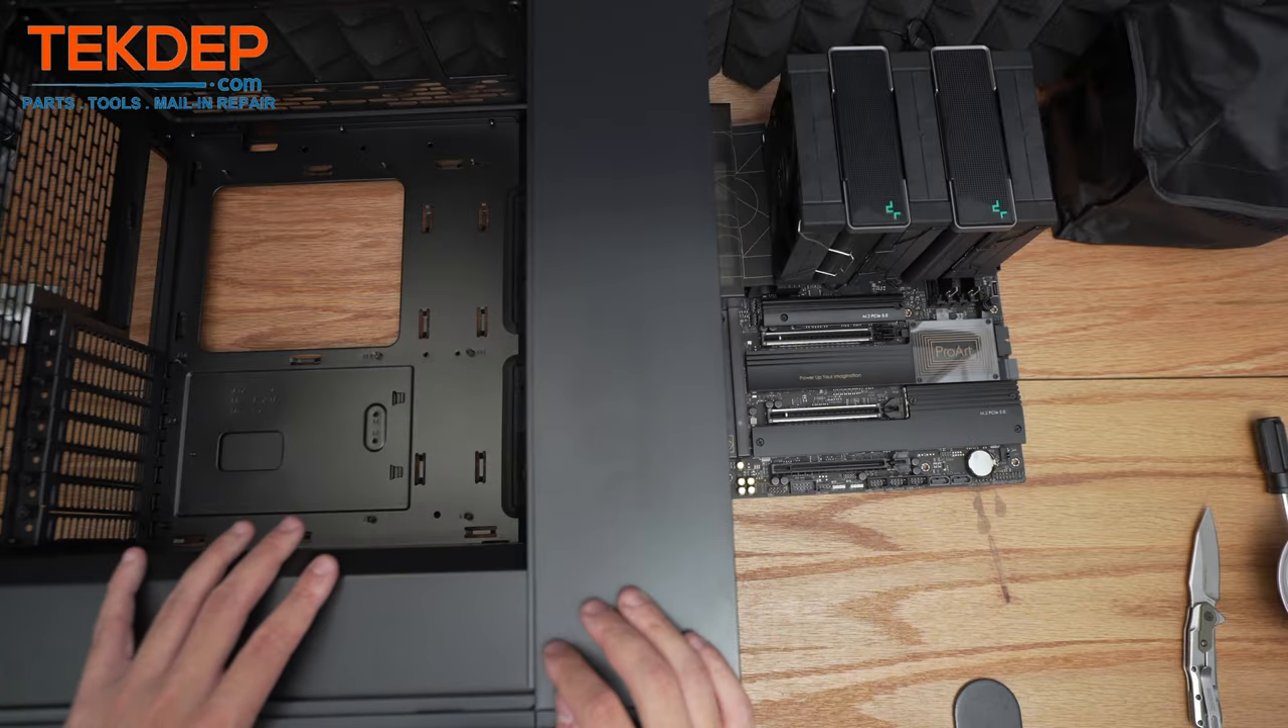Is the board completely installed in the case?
No.